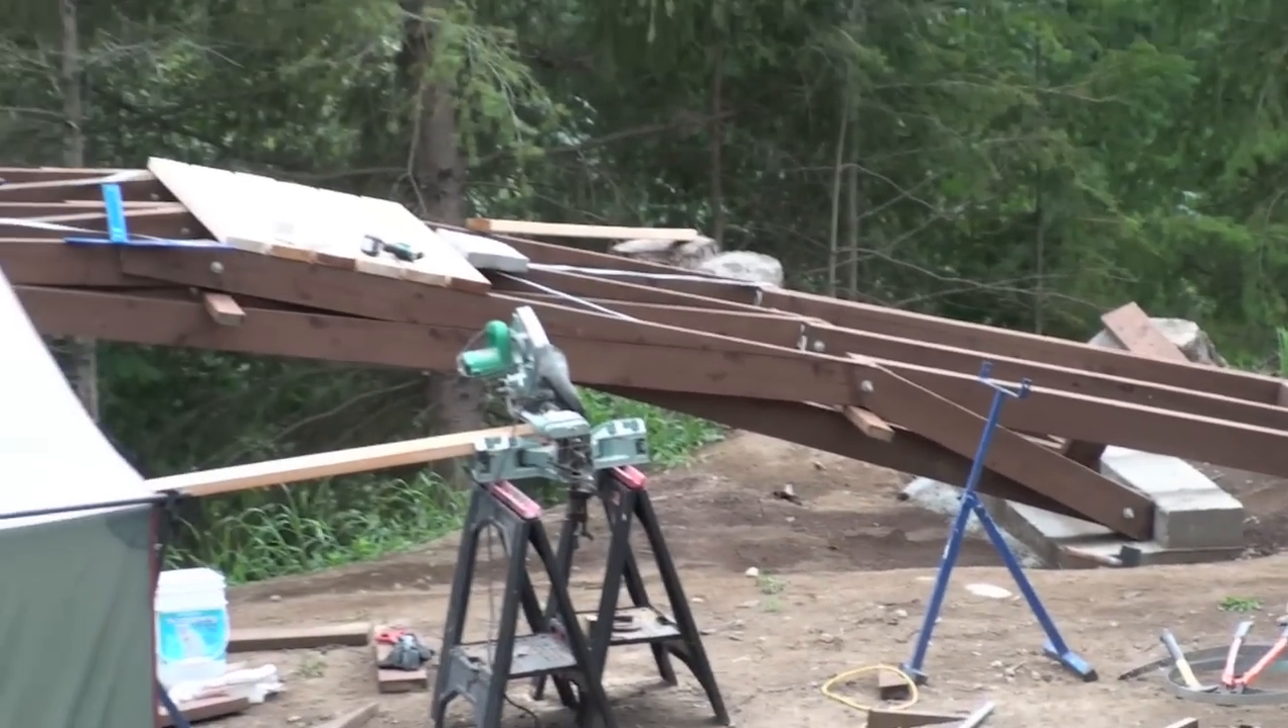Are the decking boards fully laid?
No.